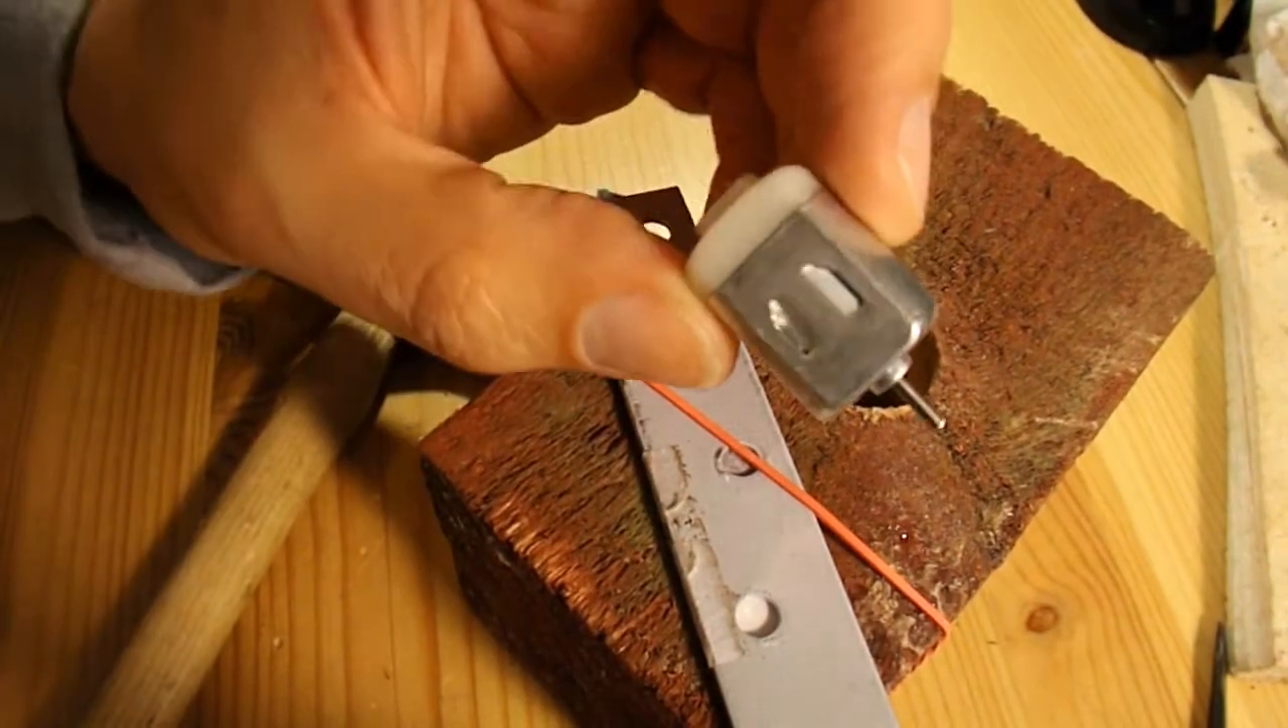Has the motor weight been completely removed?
Yes.